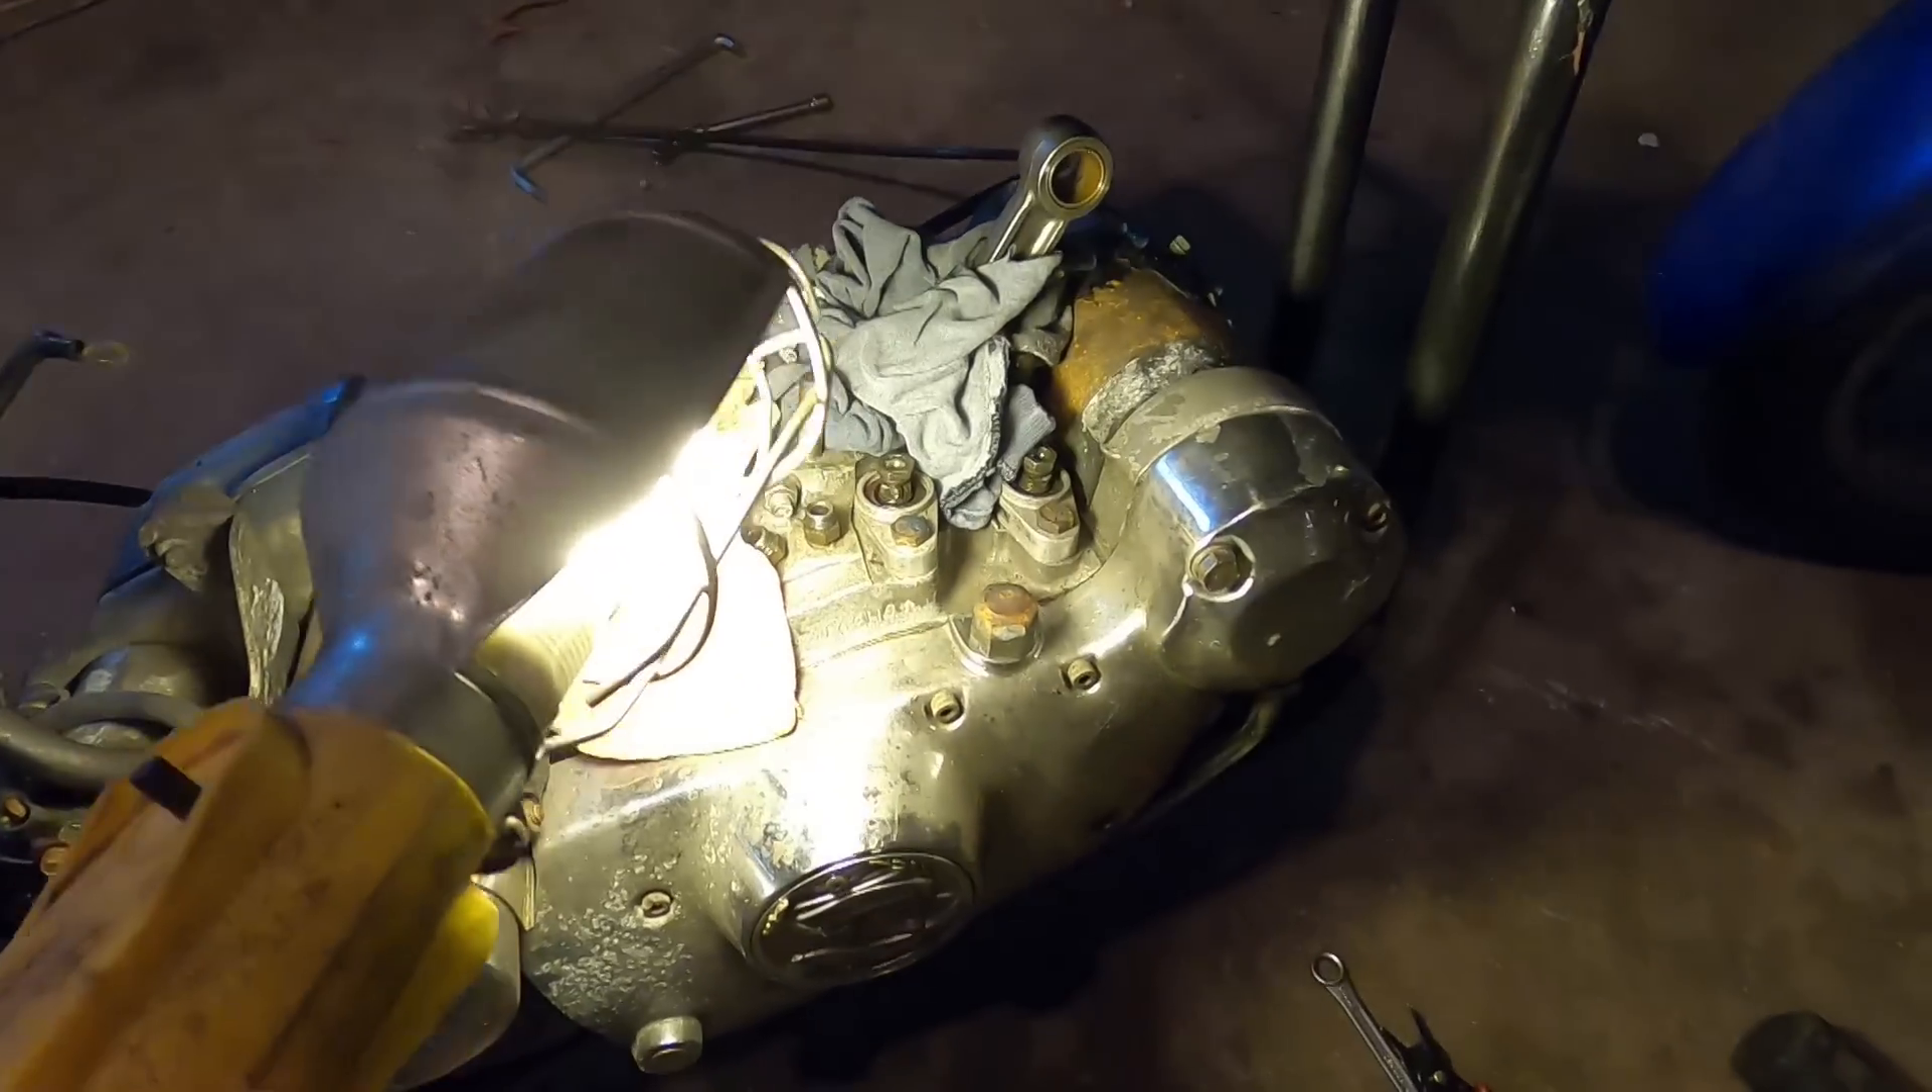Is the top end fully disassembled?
Yes.